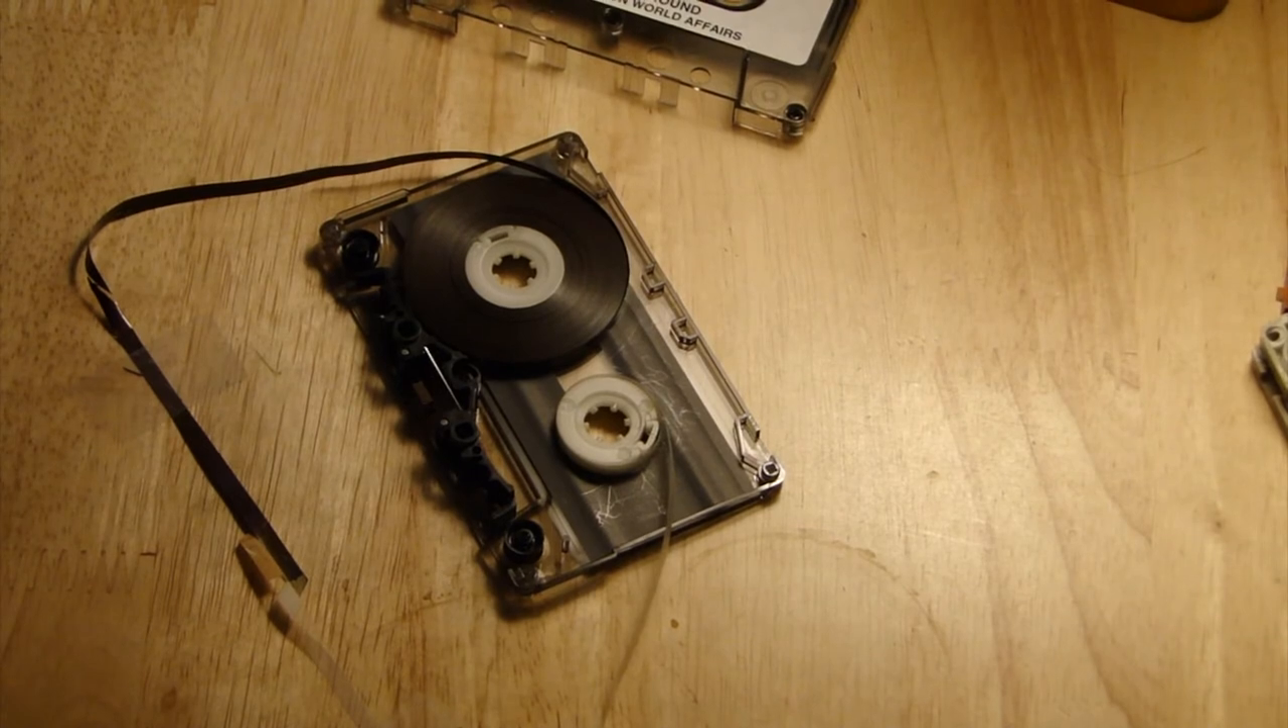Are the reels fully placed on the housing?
Yes.